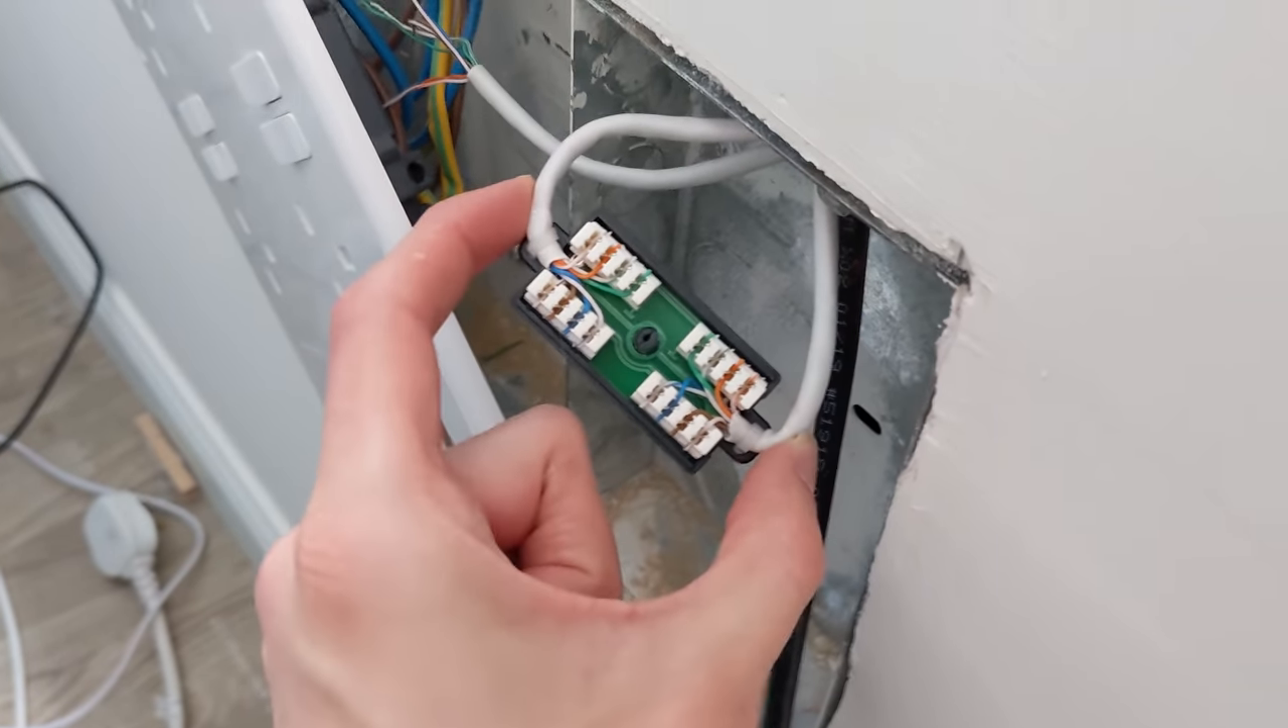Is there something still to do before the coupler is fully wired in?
No.